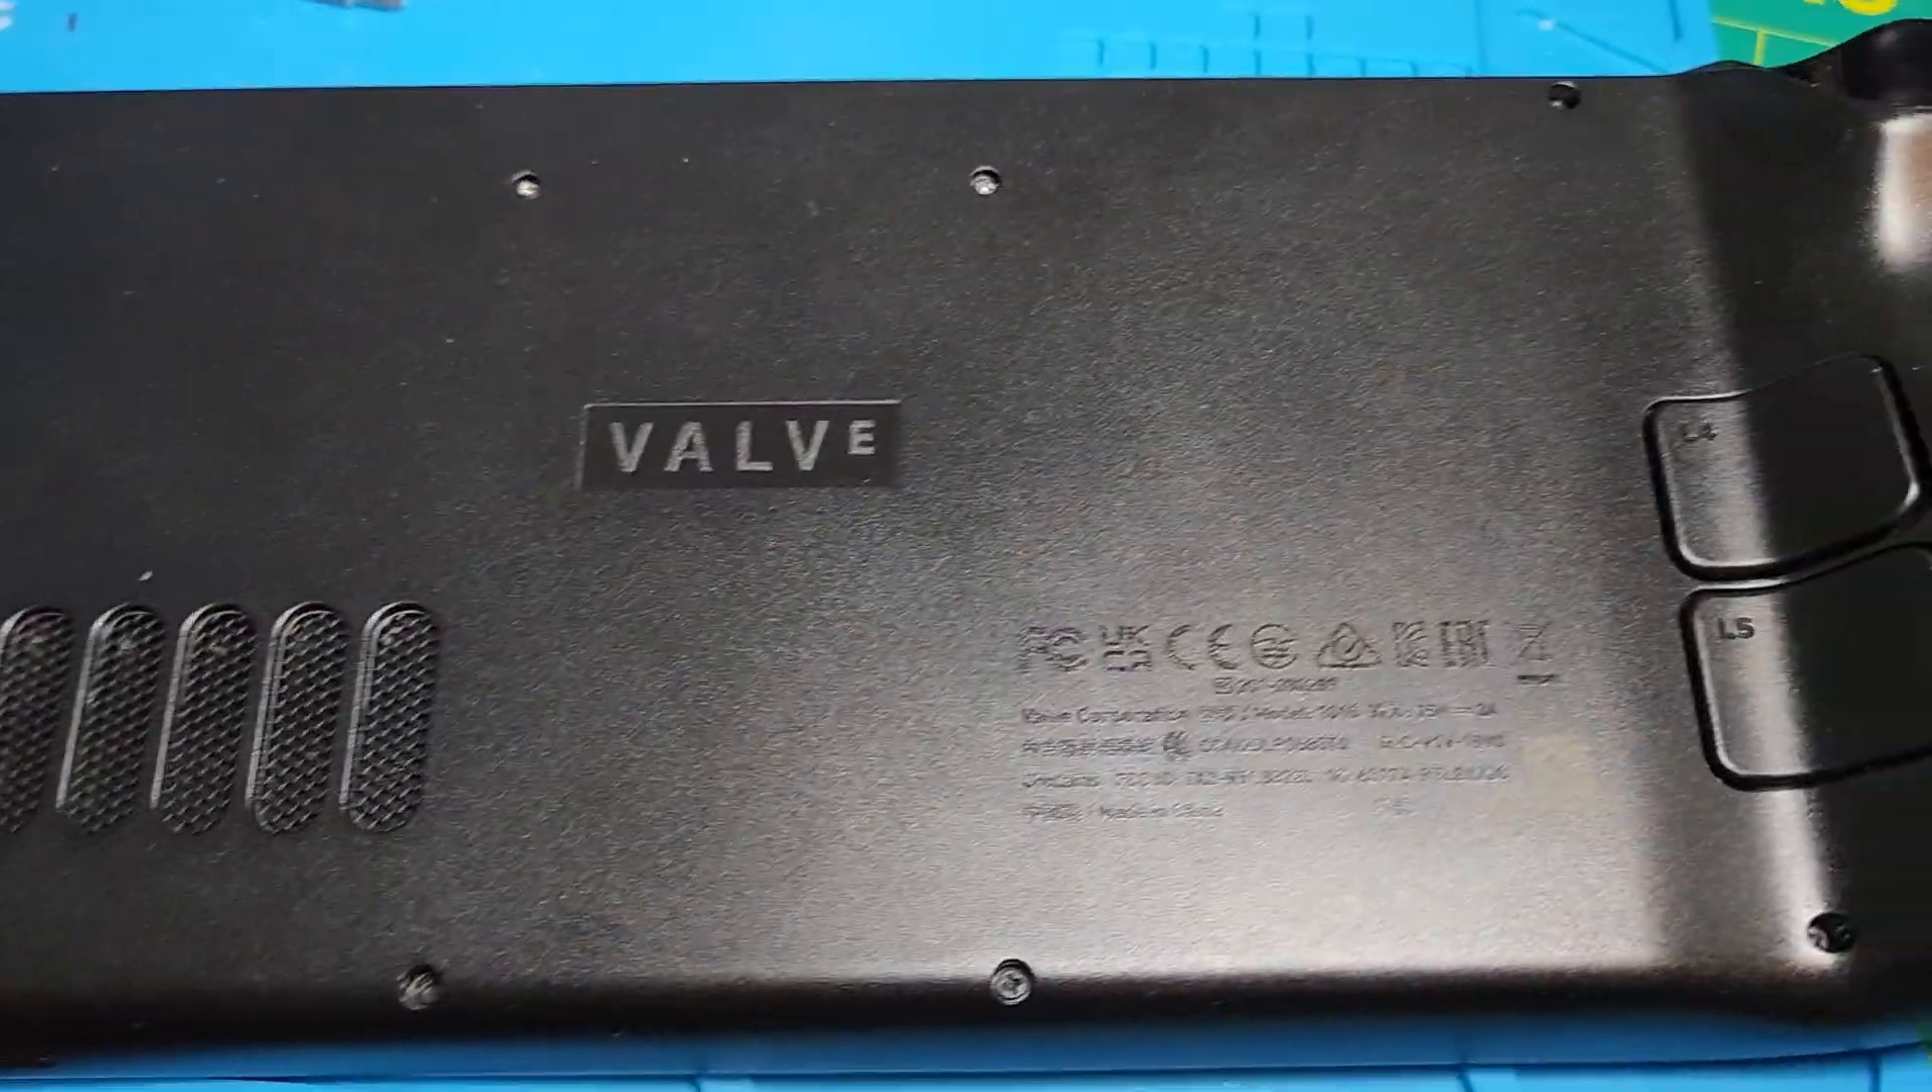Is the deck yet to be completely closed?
No.